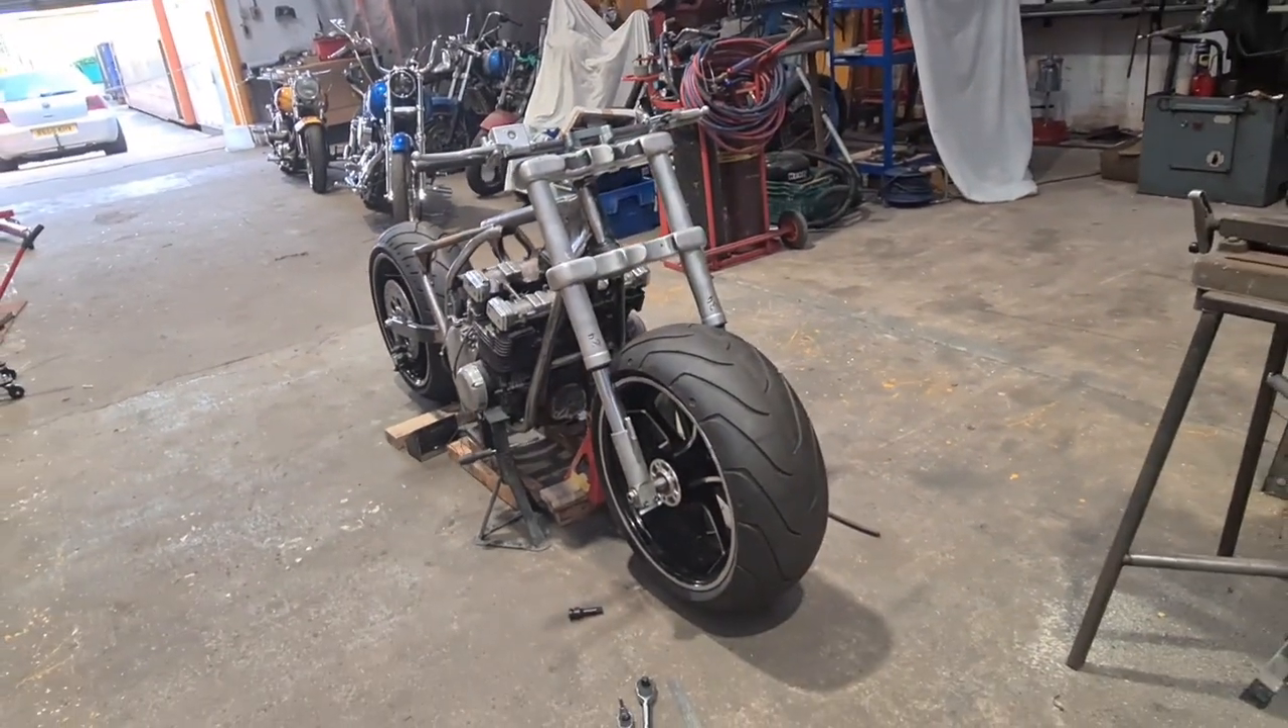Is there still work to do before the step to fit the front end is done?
No.